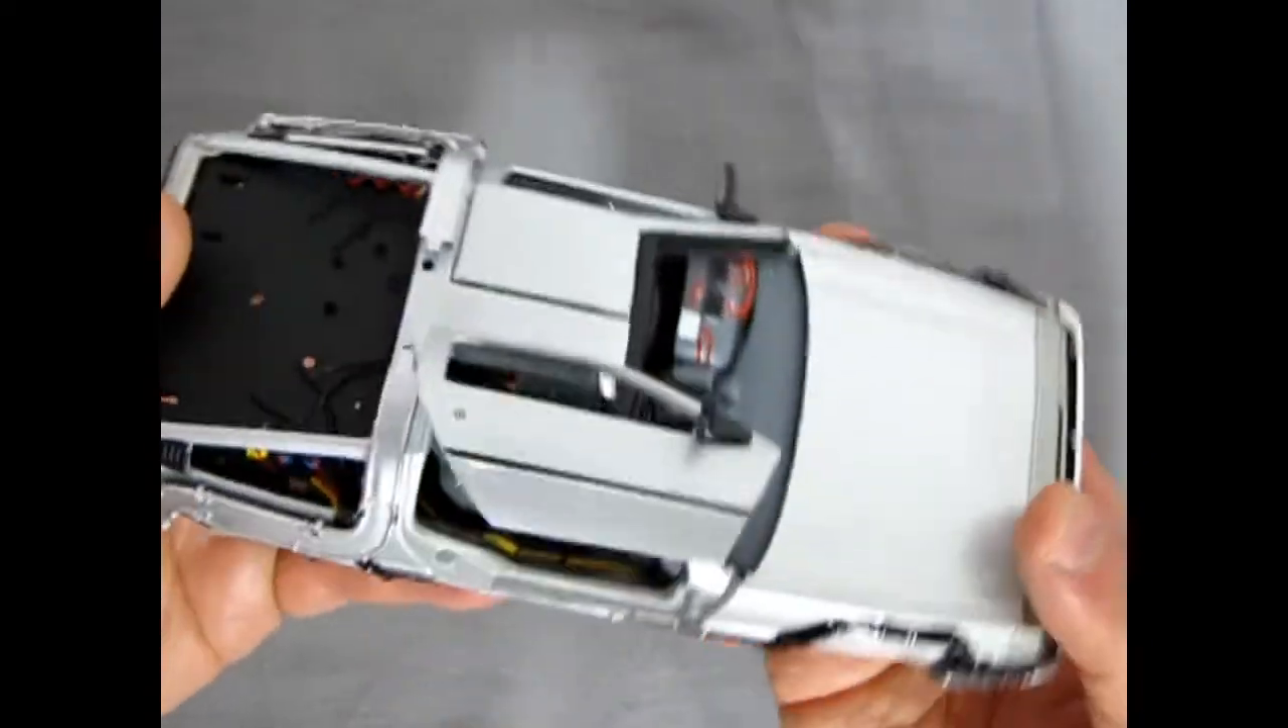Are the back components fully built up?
No.